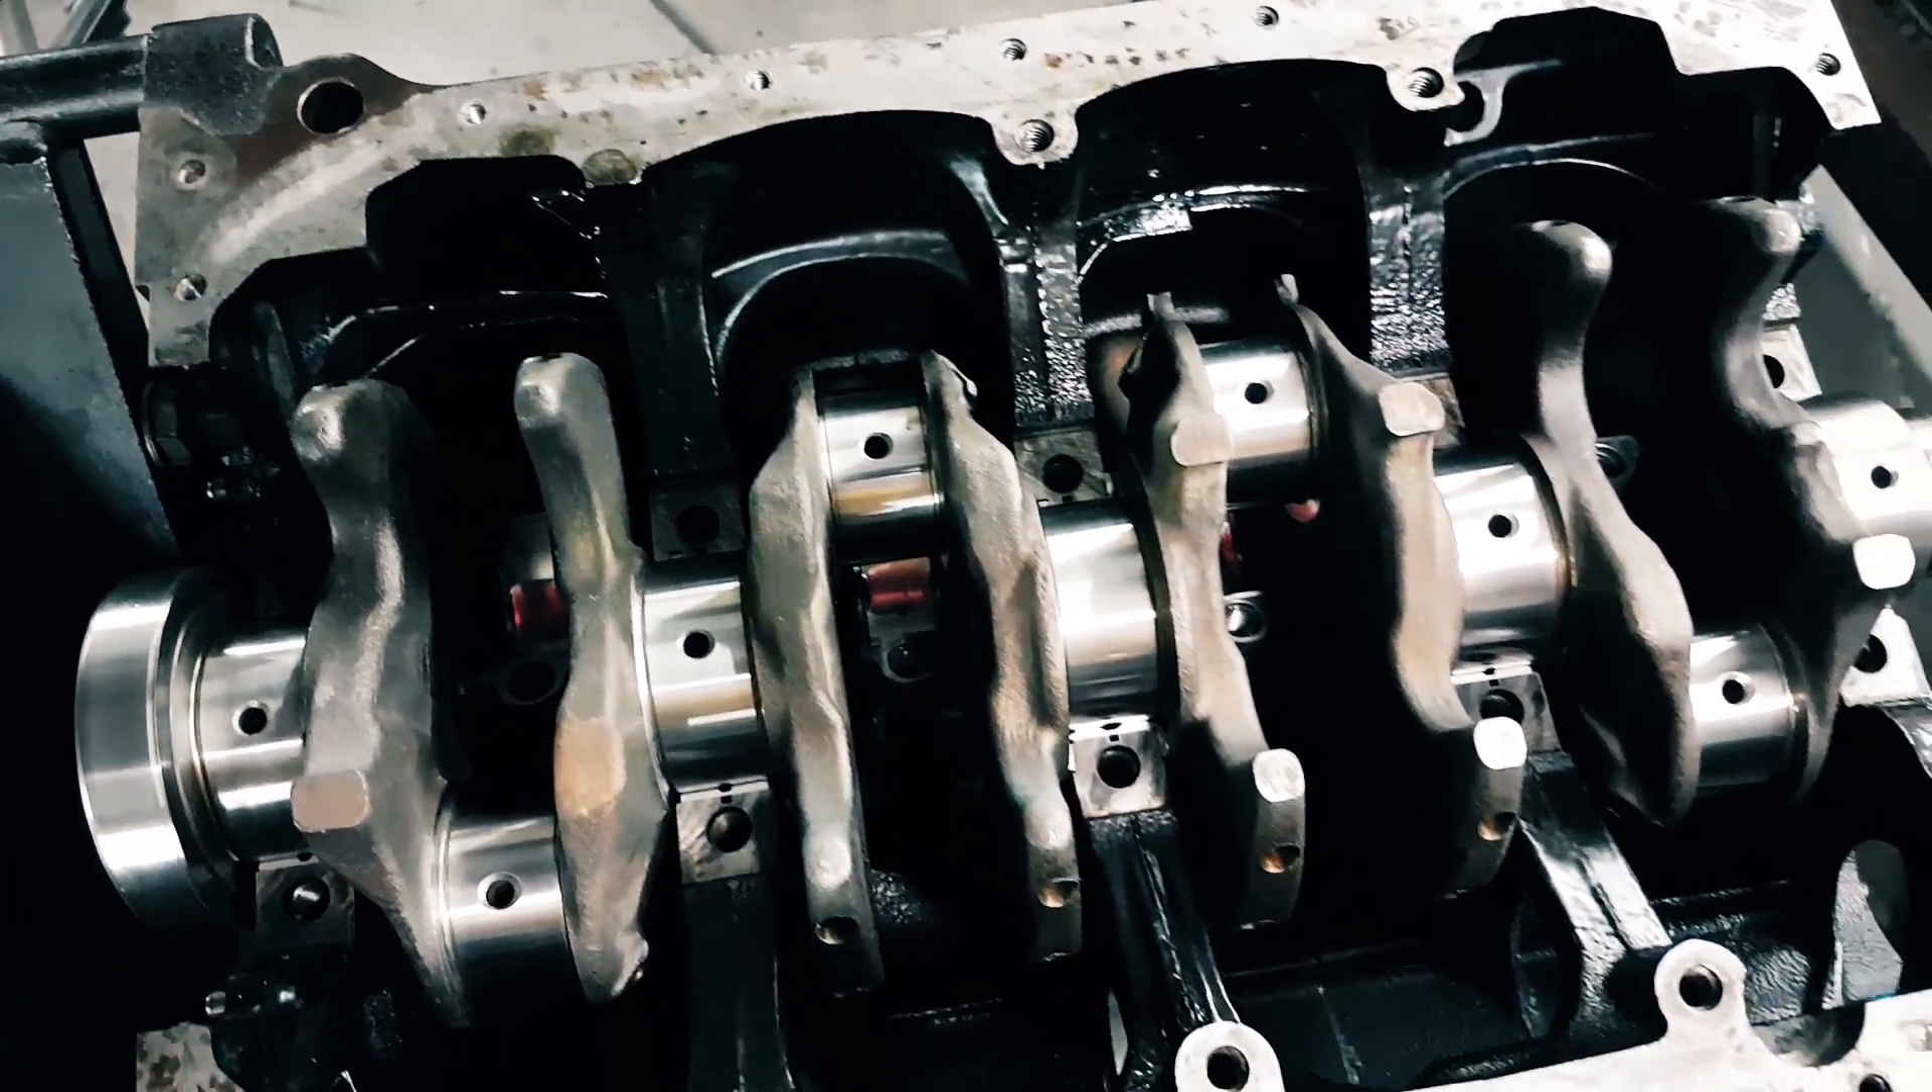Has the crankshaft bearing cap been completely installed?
No.